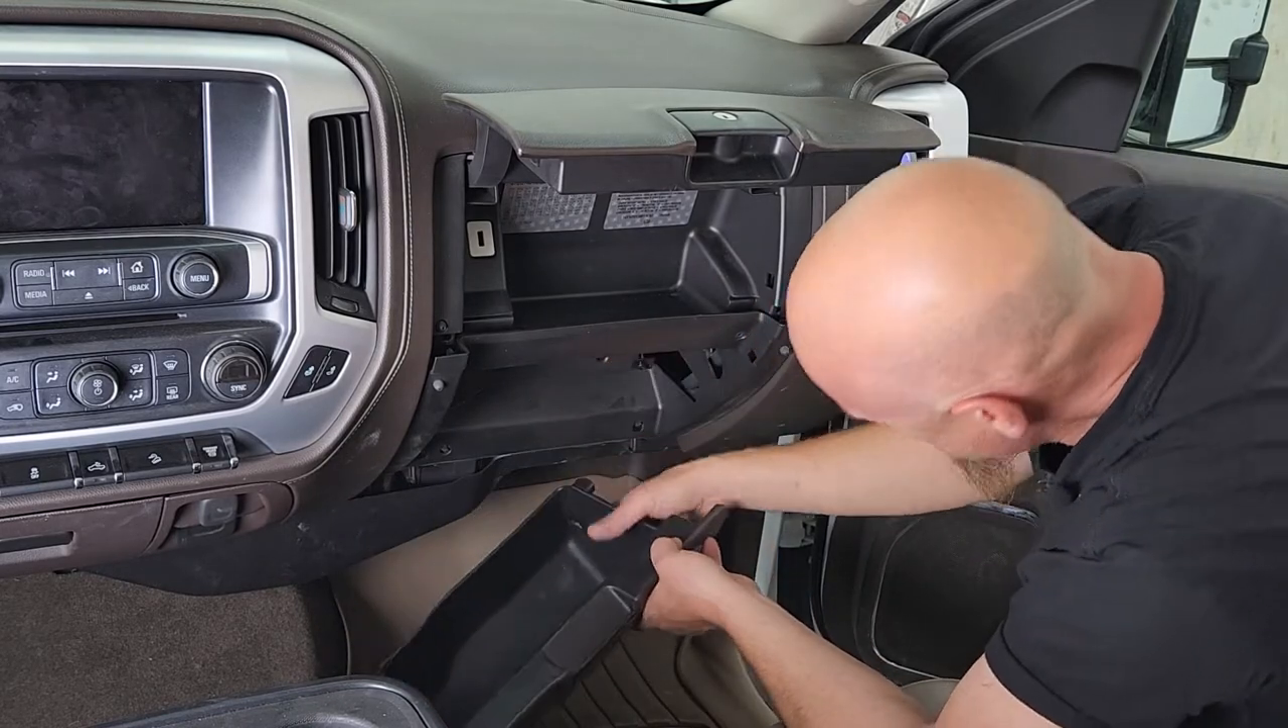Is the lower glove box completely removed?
Yes.